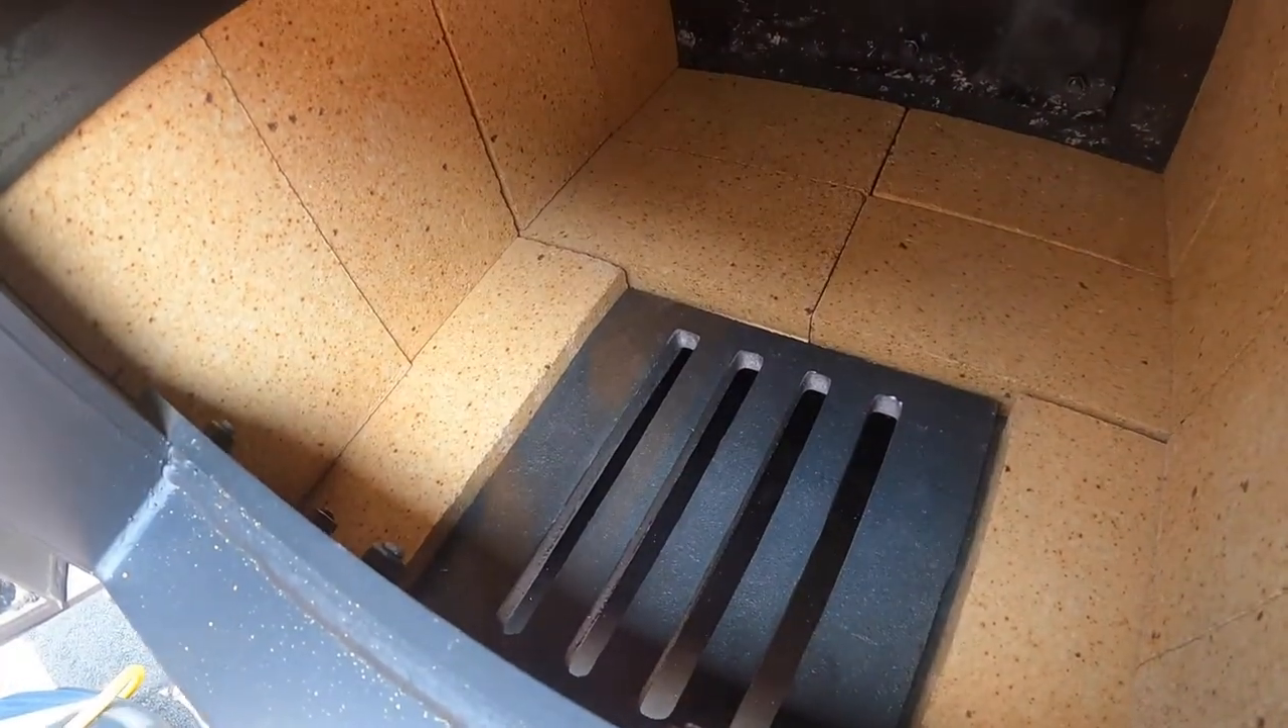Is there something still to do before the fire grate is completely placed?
No.